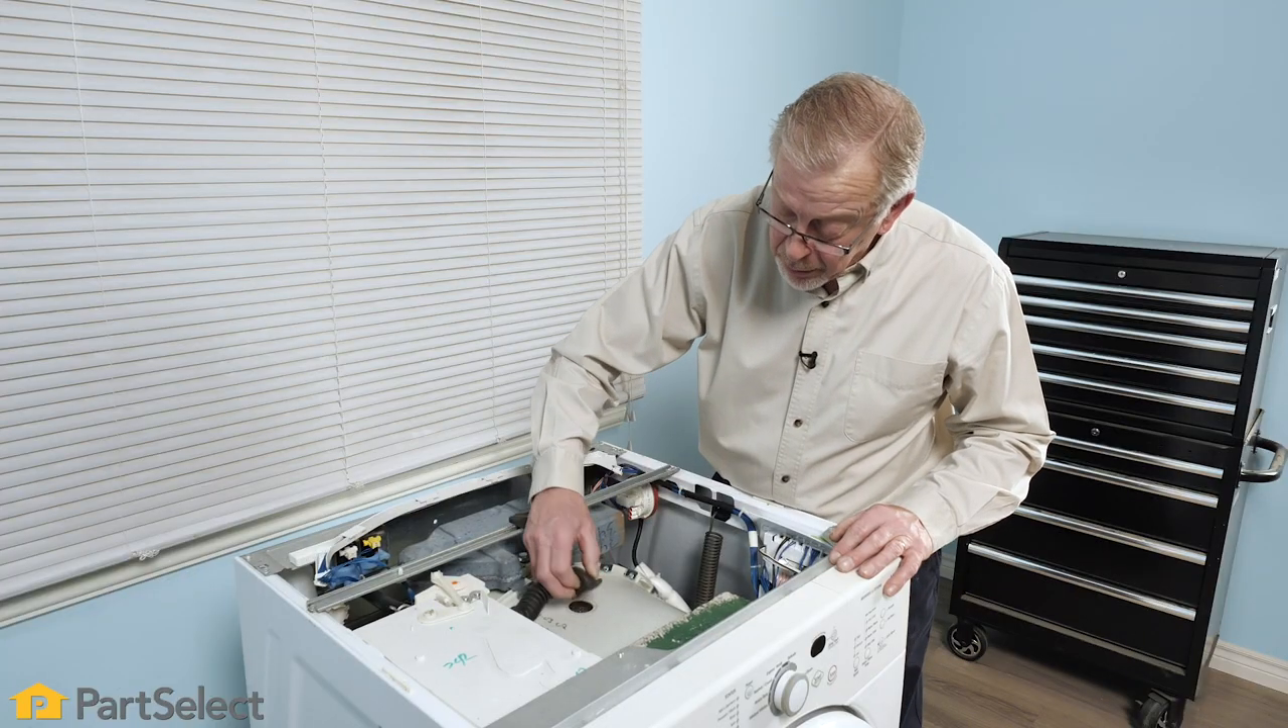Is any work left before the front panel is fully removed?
Yes.